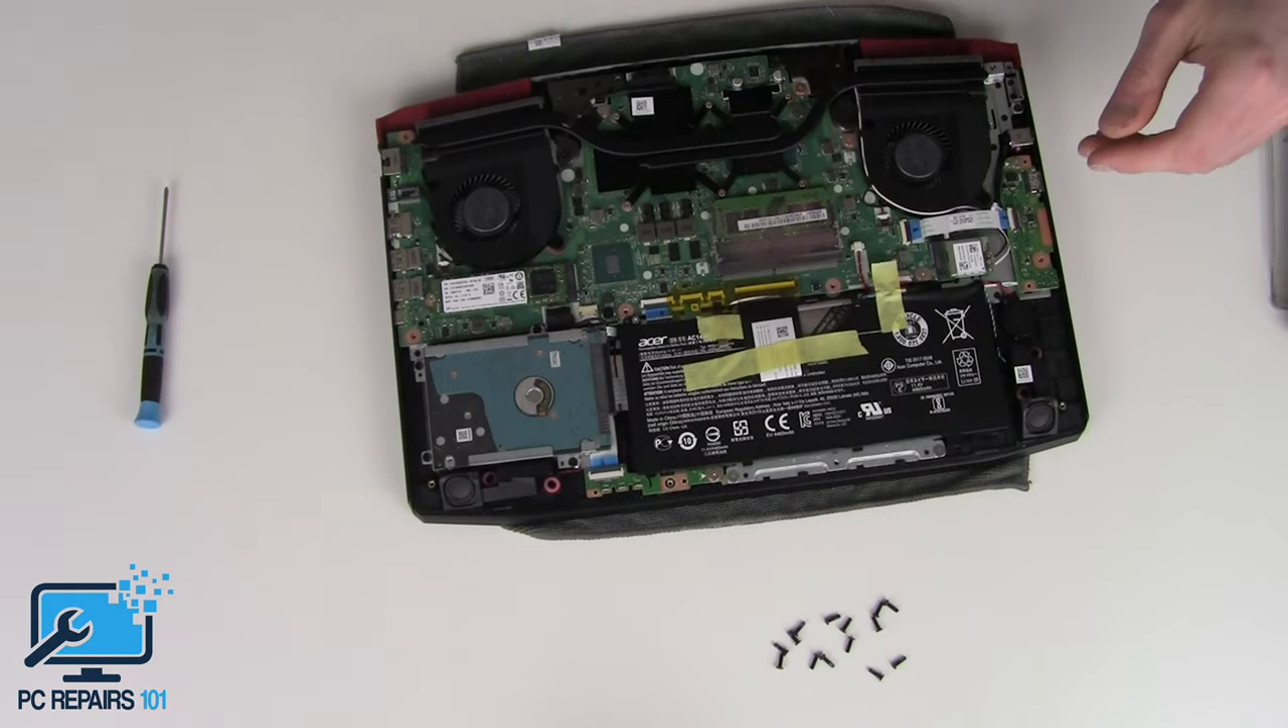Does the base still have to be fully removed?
No.